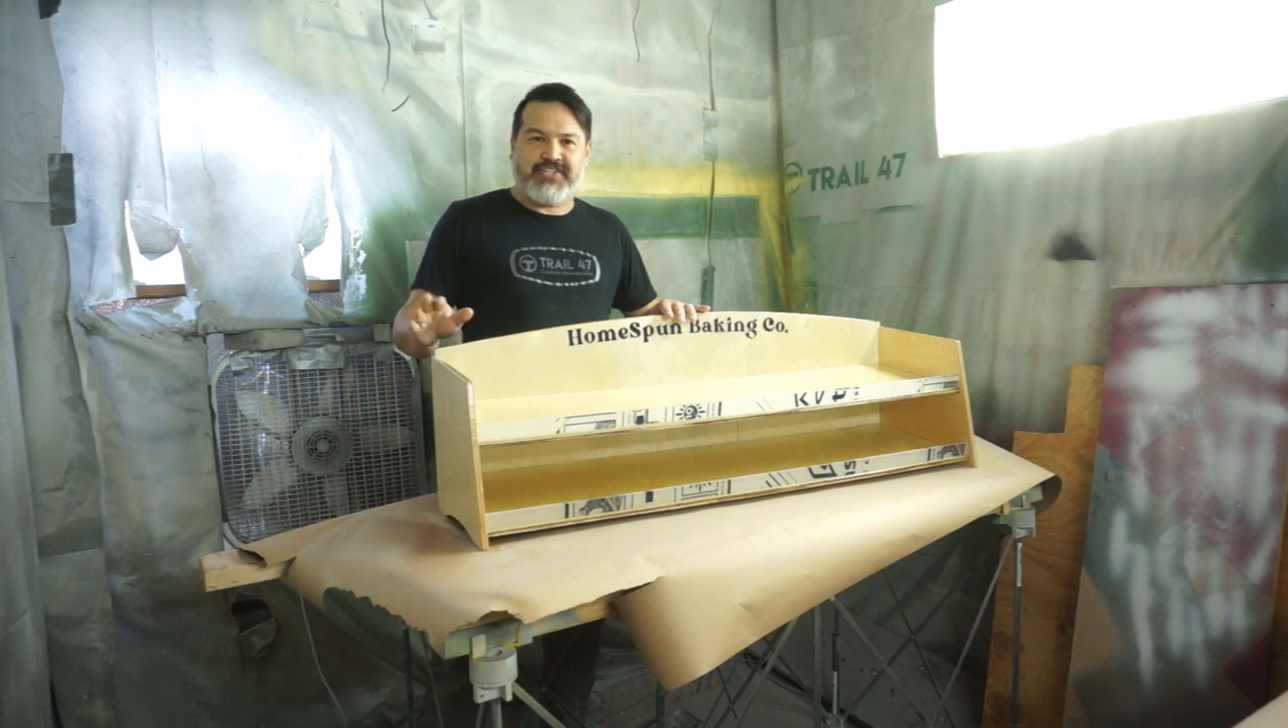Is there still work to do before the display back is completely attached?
No.